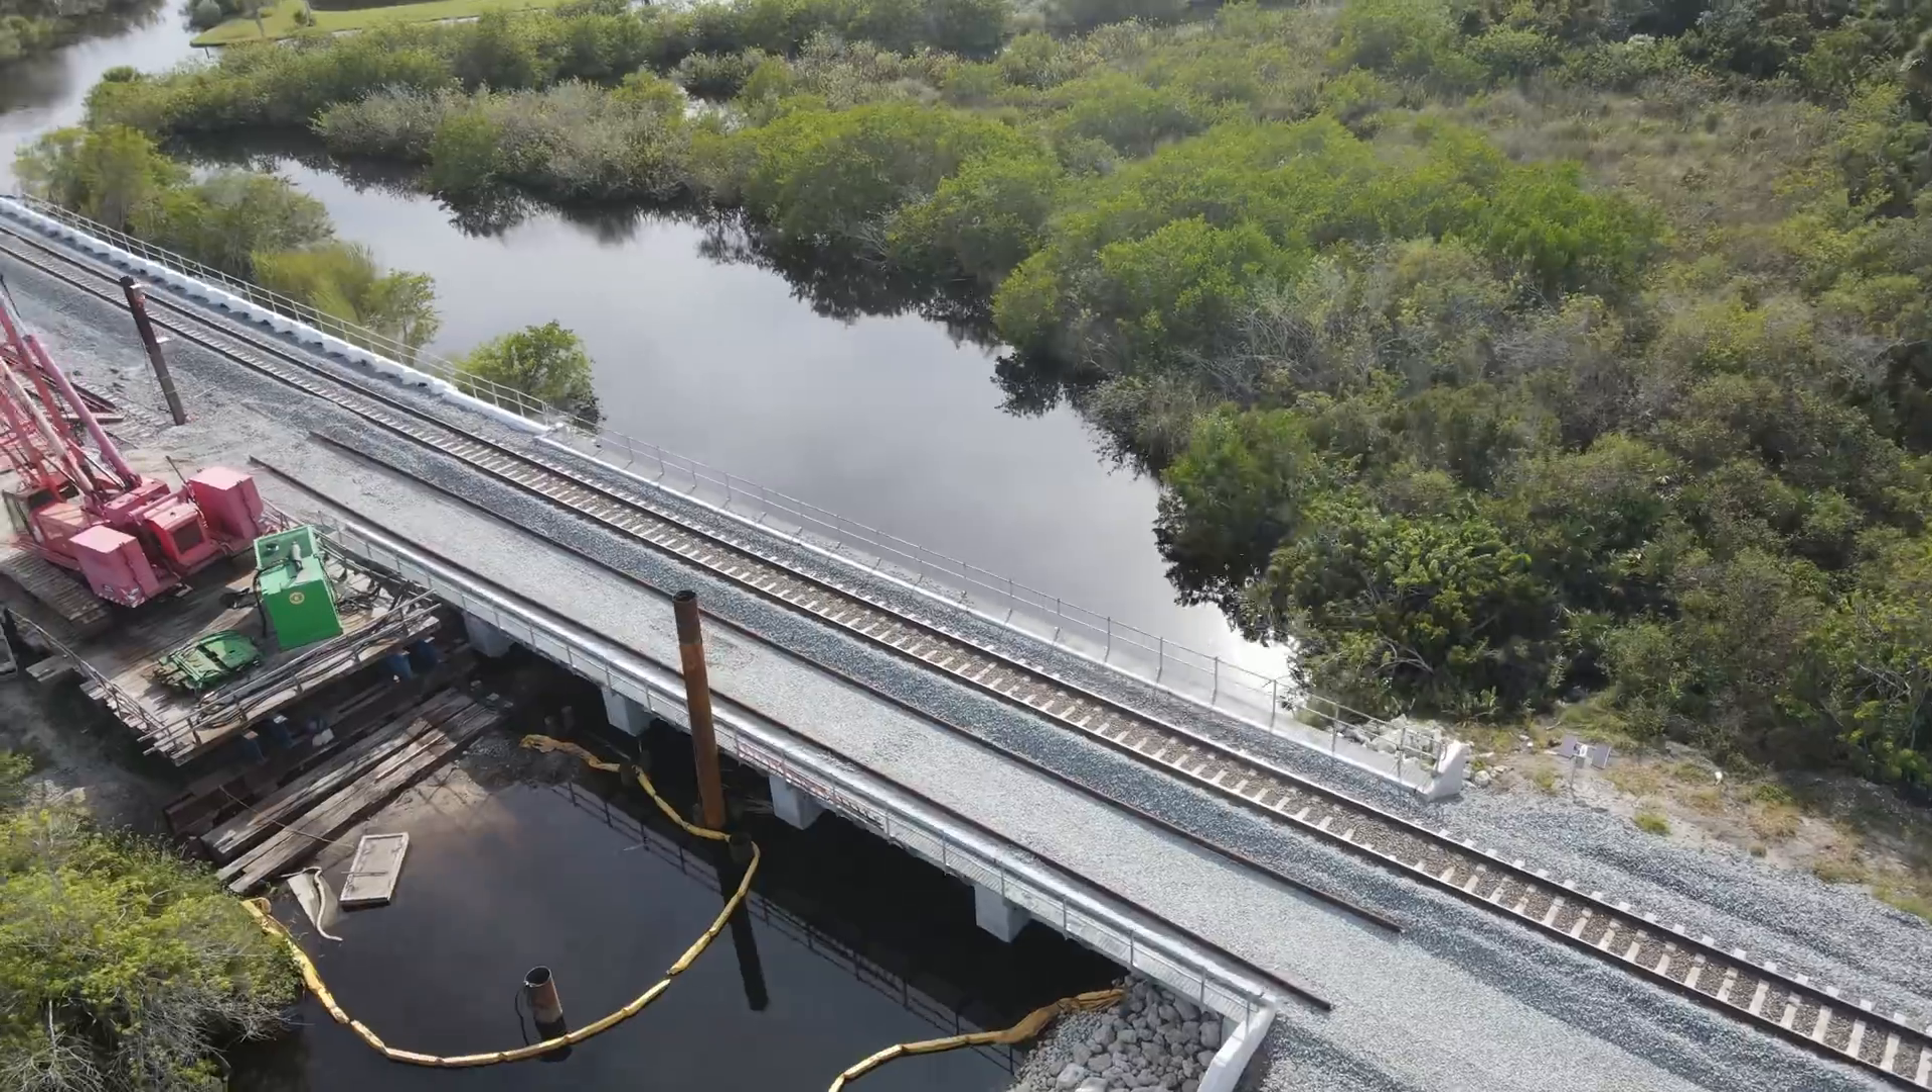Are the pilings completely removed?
No.